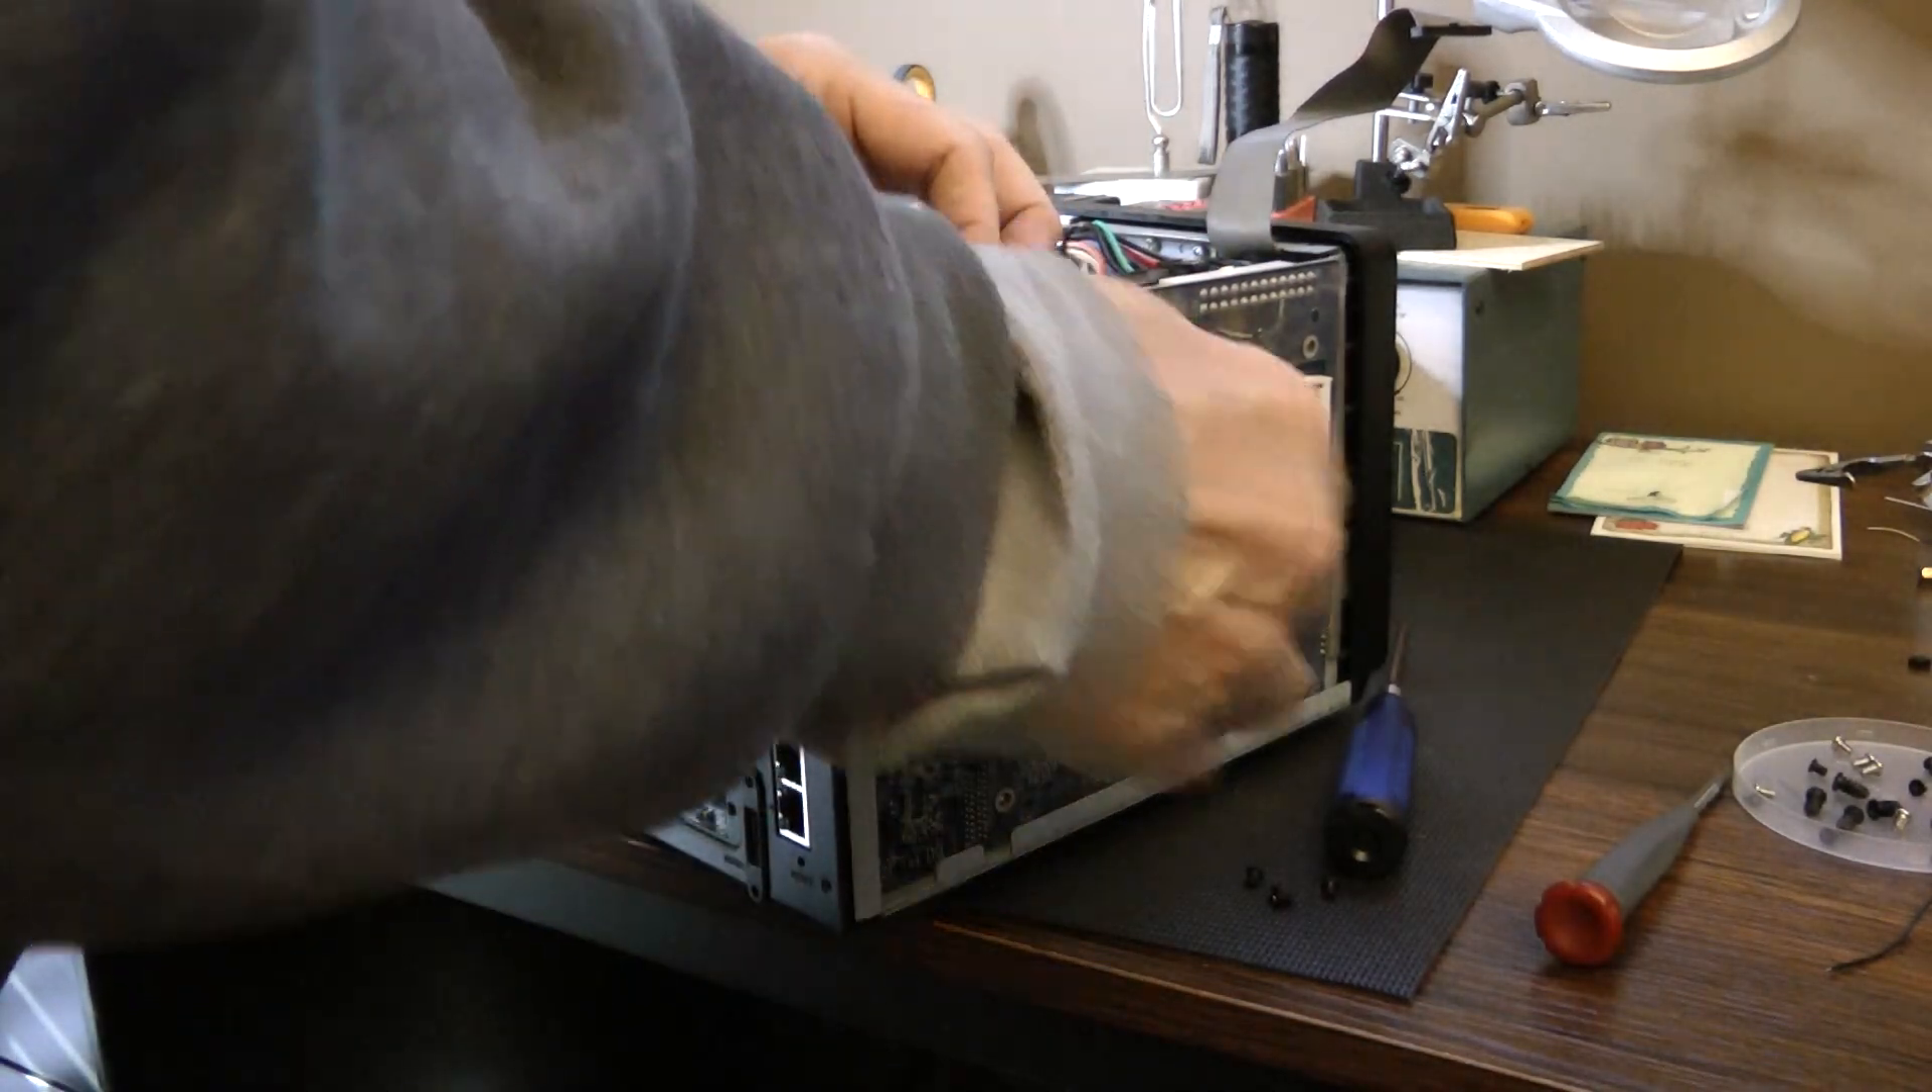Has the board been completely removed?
No.